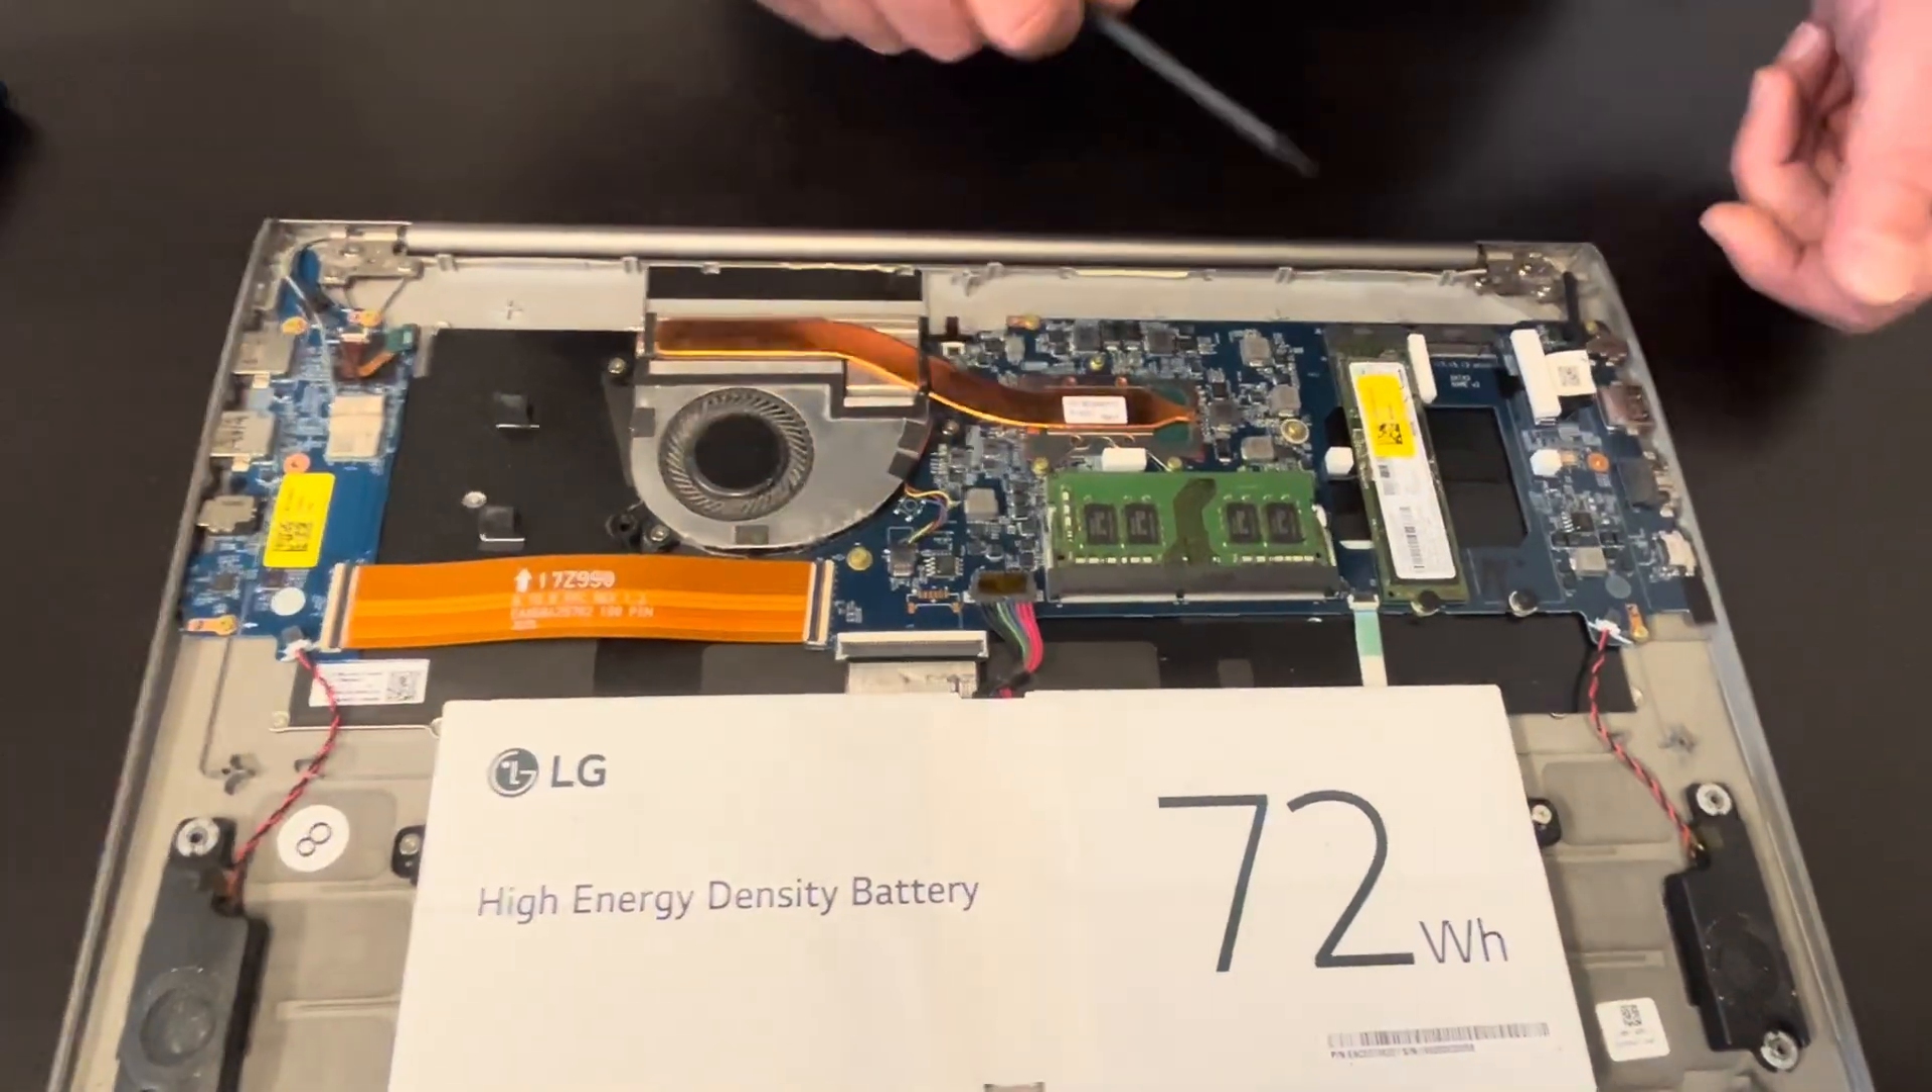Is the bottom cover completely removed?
Yes.